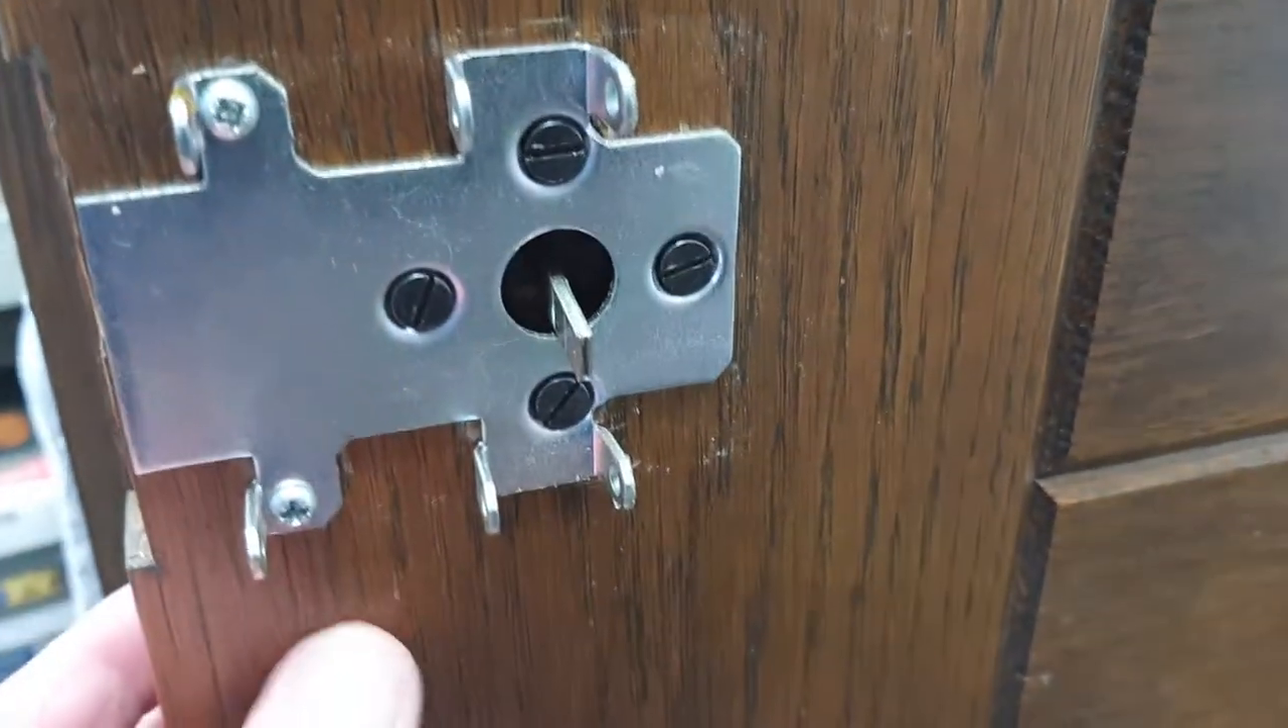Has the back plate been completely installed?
Yes.